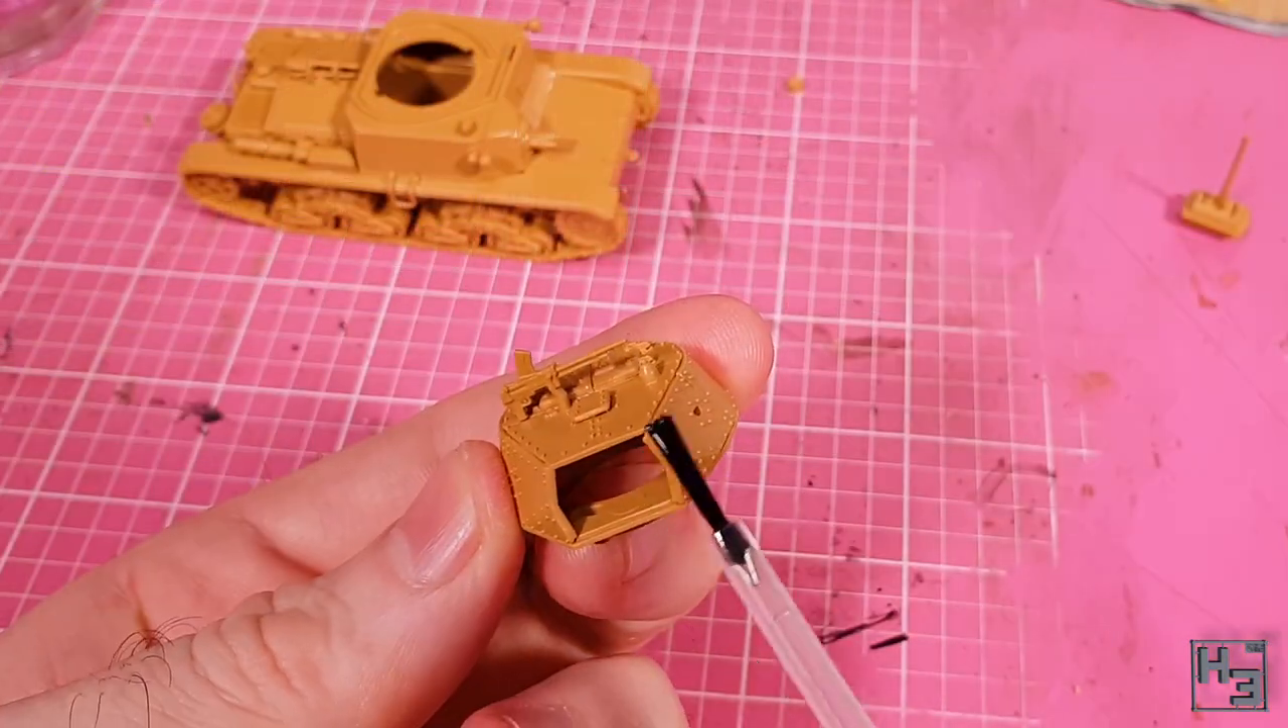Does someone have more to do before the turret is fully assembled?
Yes.